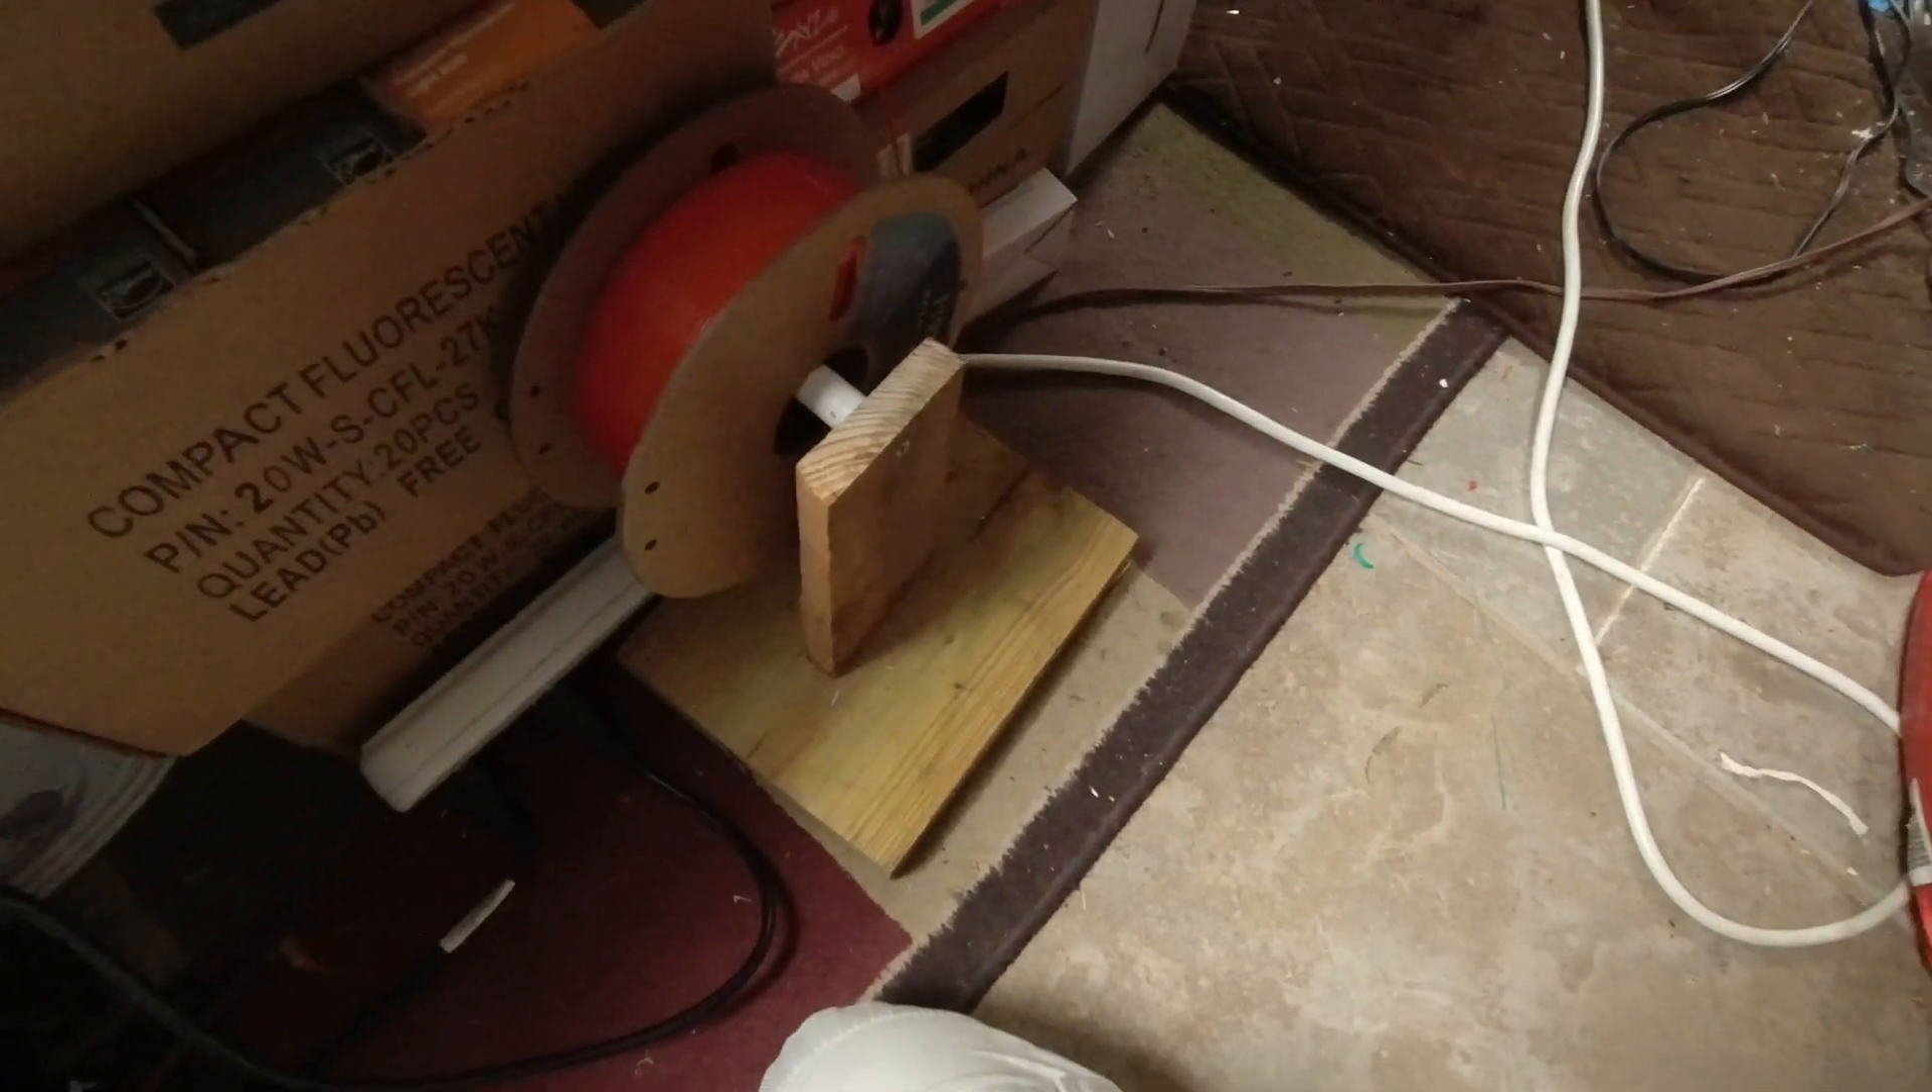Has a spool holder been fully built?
Yes.